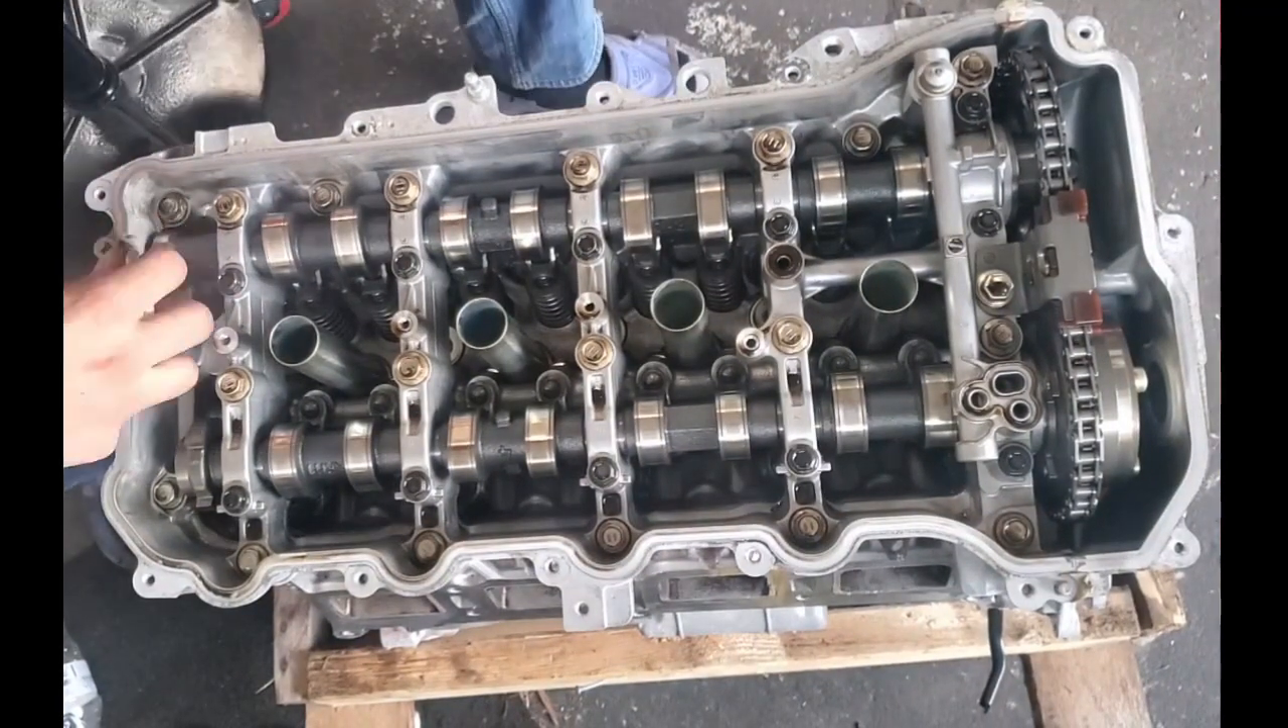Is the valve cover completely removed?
Yes.